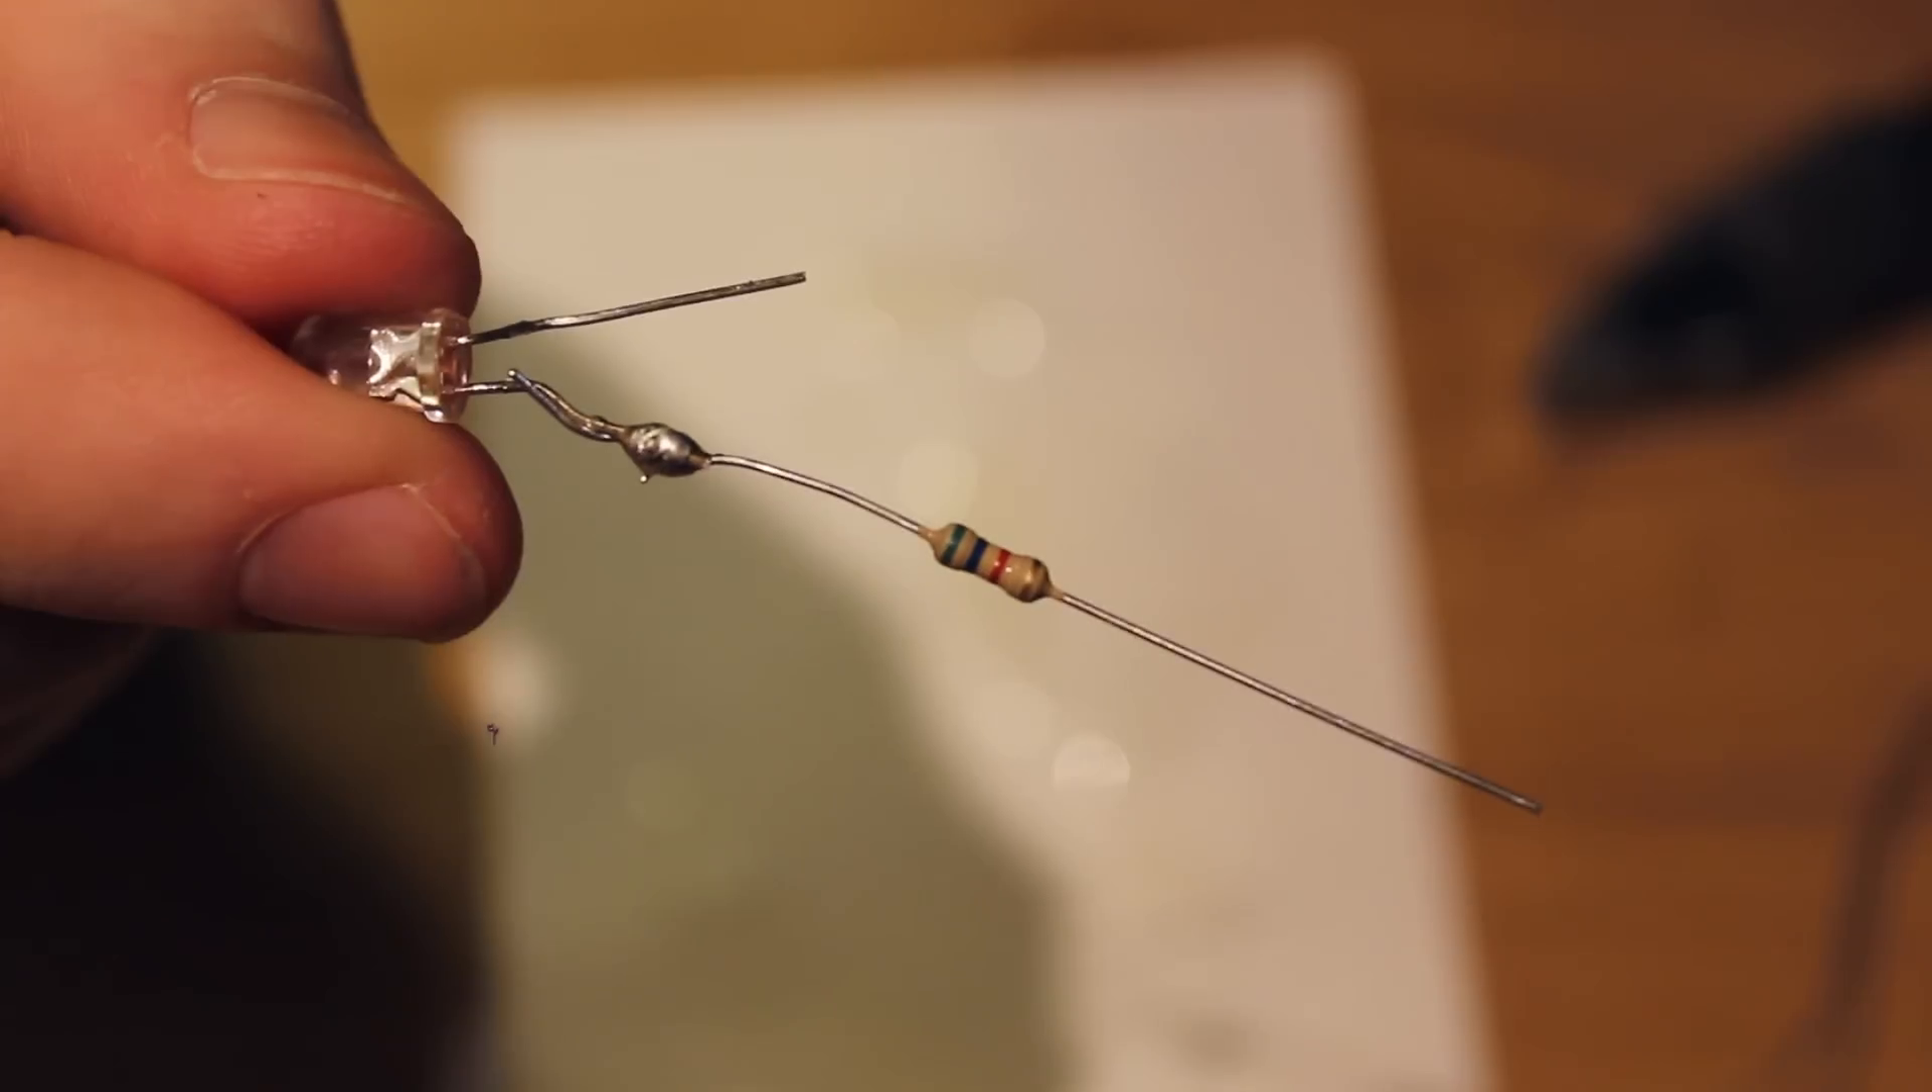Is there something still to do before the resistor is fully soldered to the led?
No.